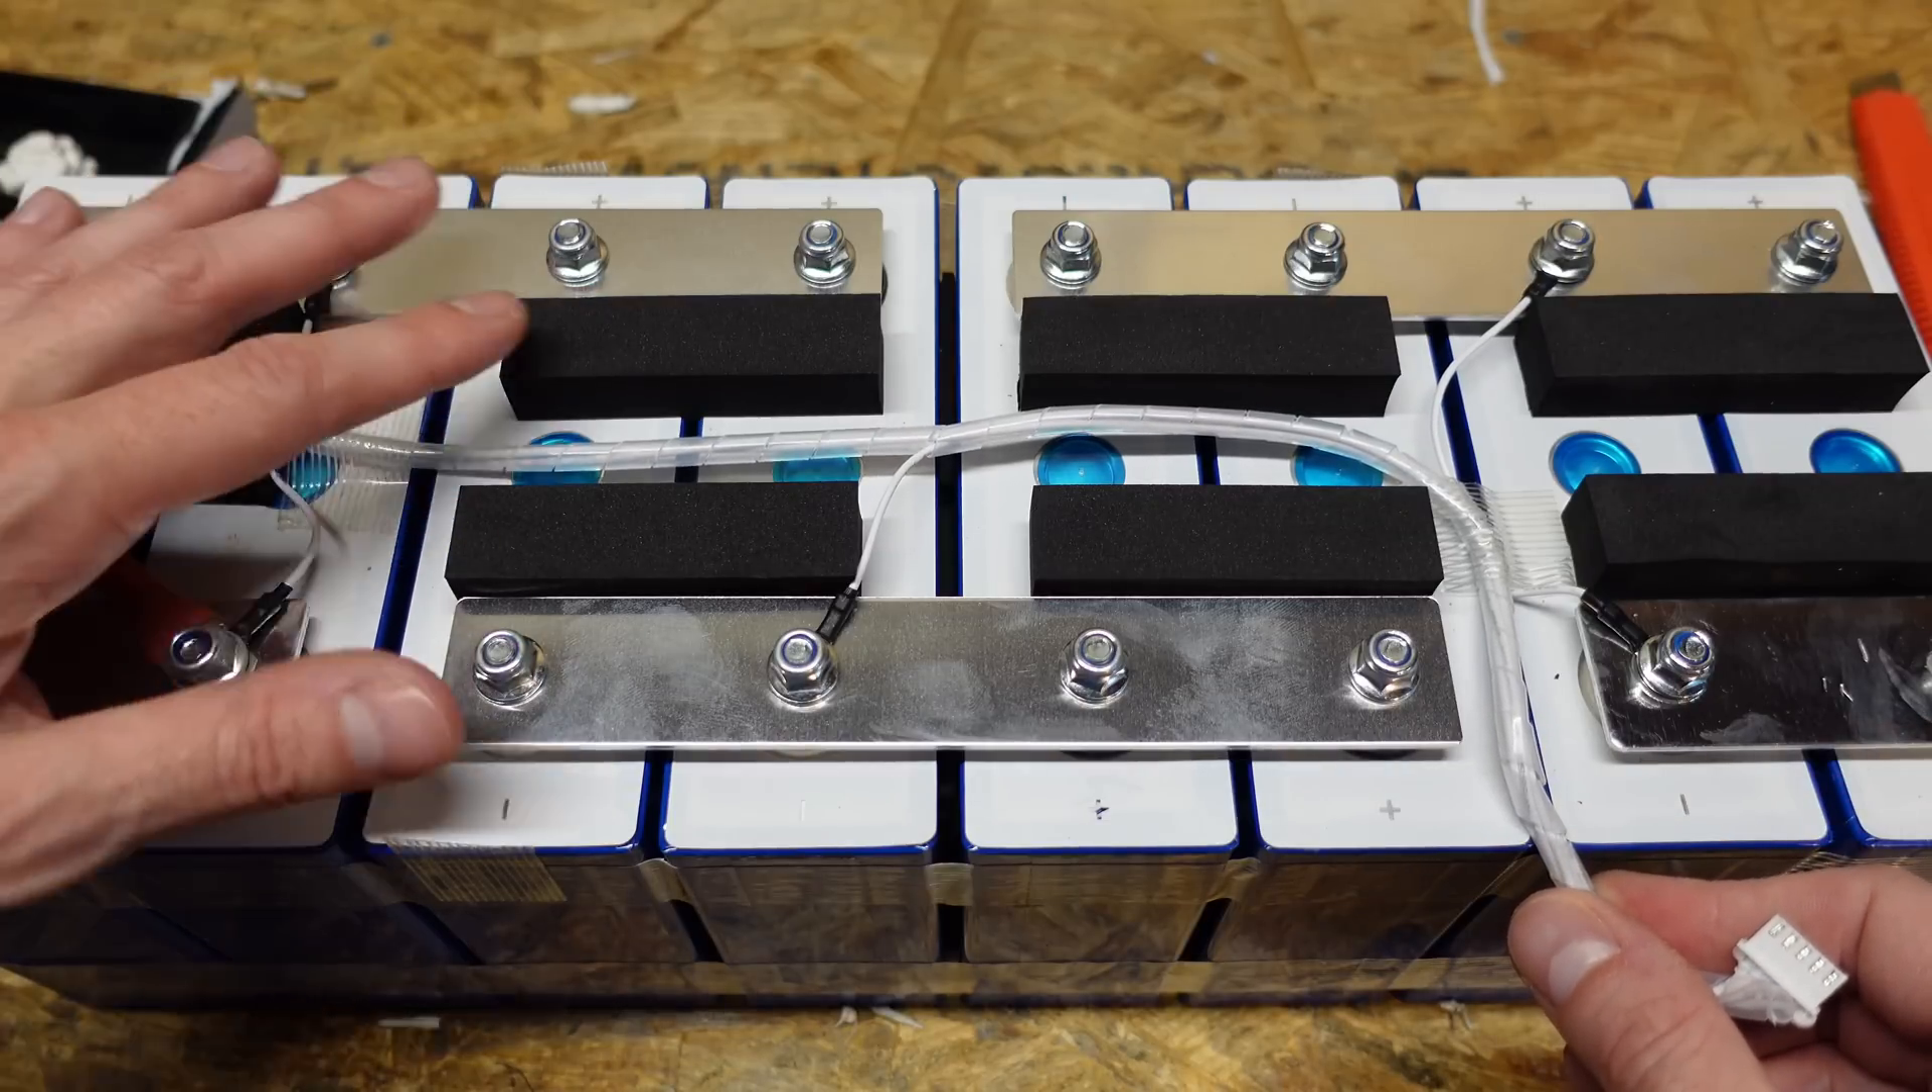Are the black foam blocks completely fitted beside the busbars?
Yes.